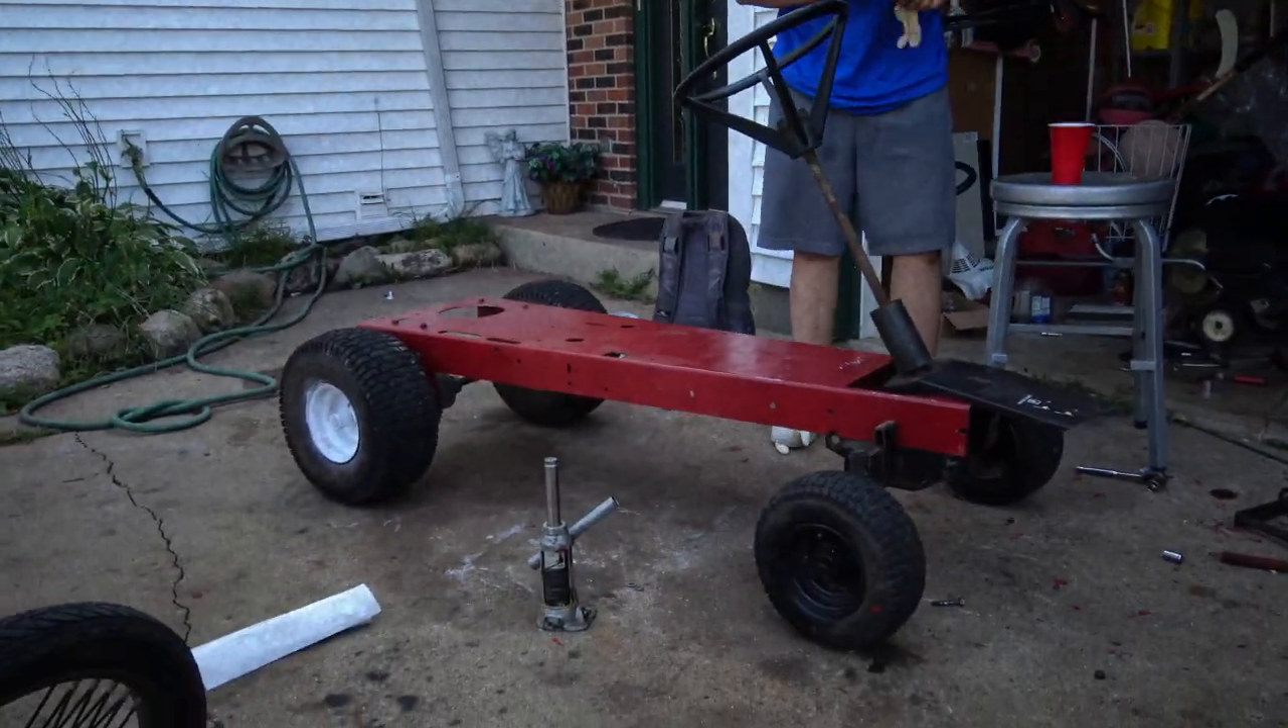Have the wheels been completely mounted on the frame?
Yes.